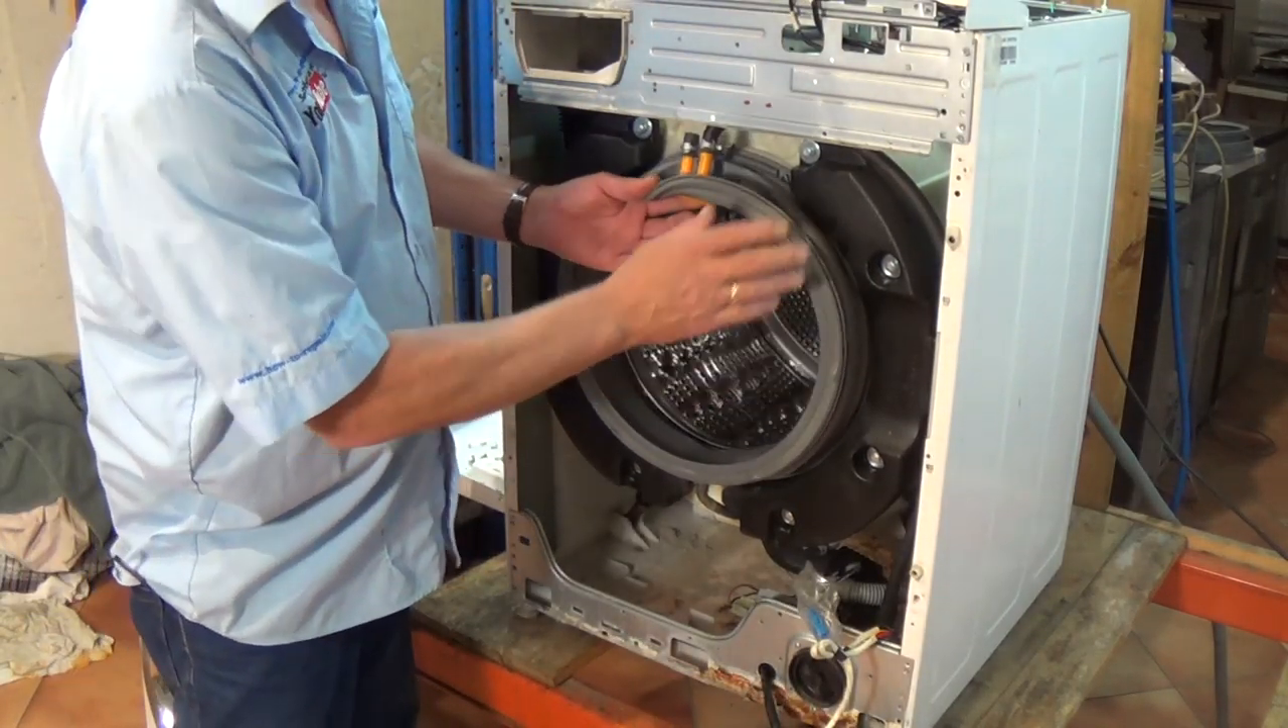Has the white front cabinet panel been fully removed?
Yes.